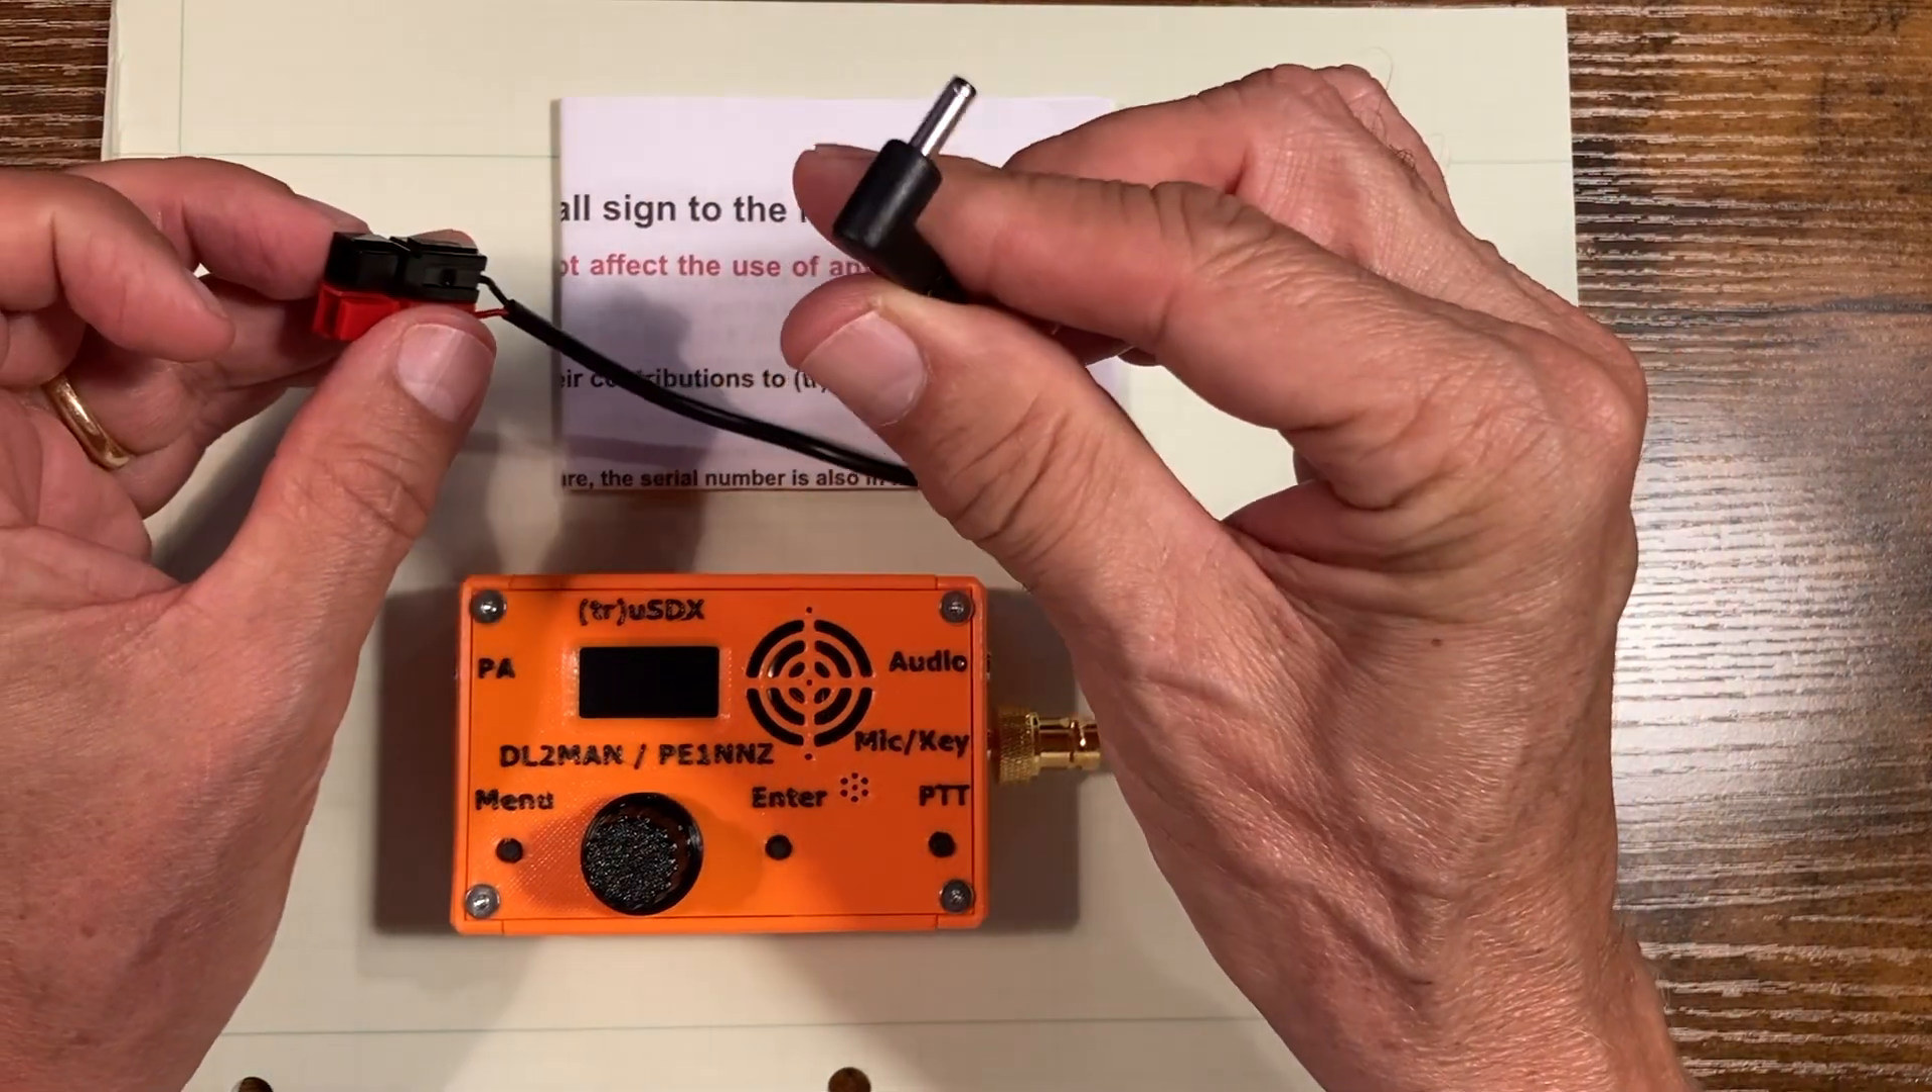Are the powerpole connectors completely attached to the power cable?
Yes.